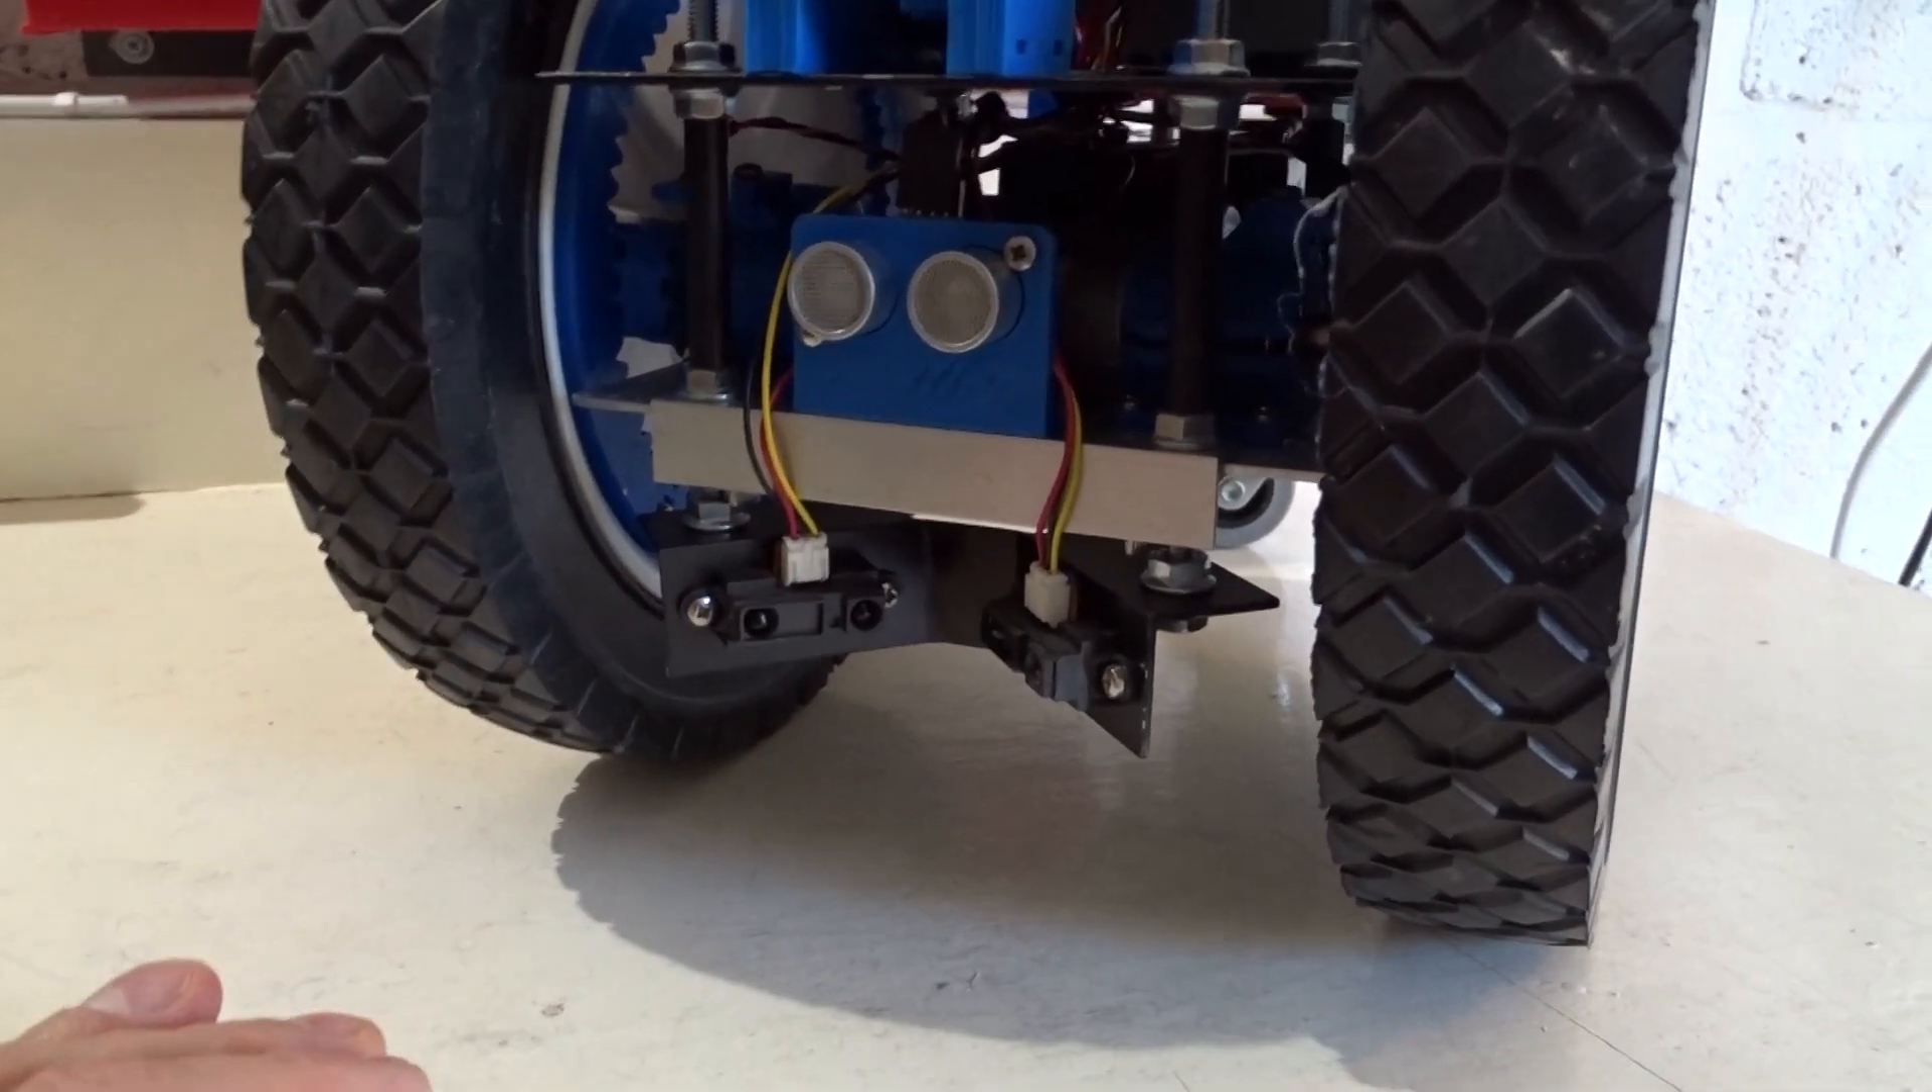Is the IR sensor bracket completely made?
Yes.